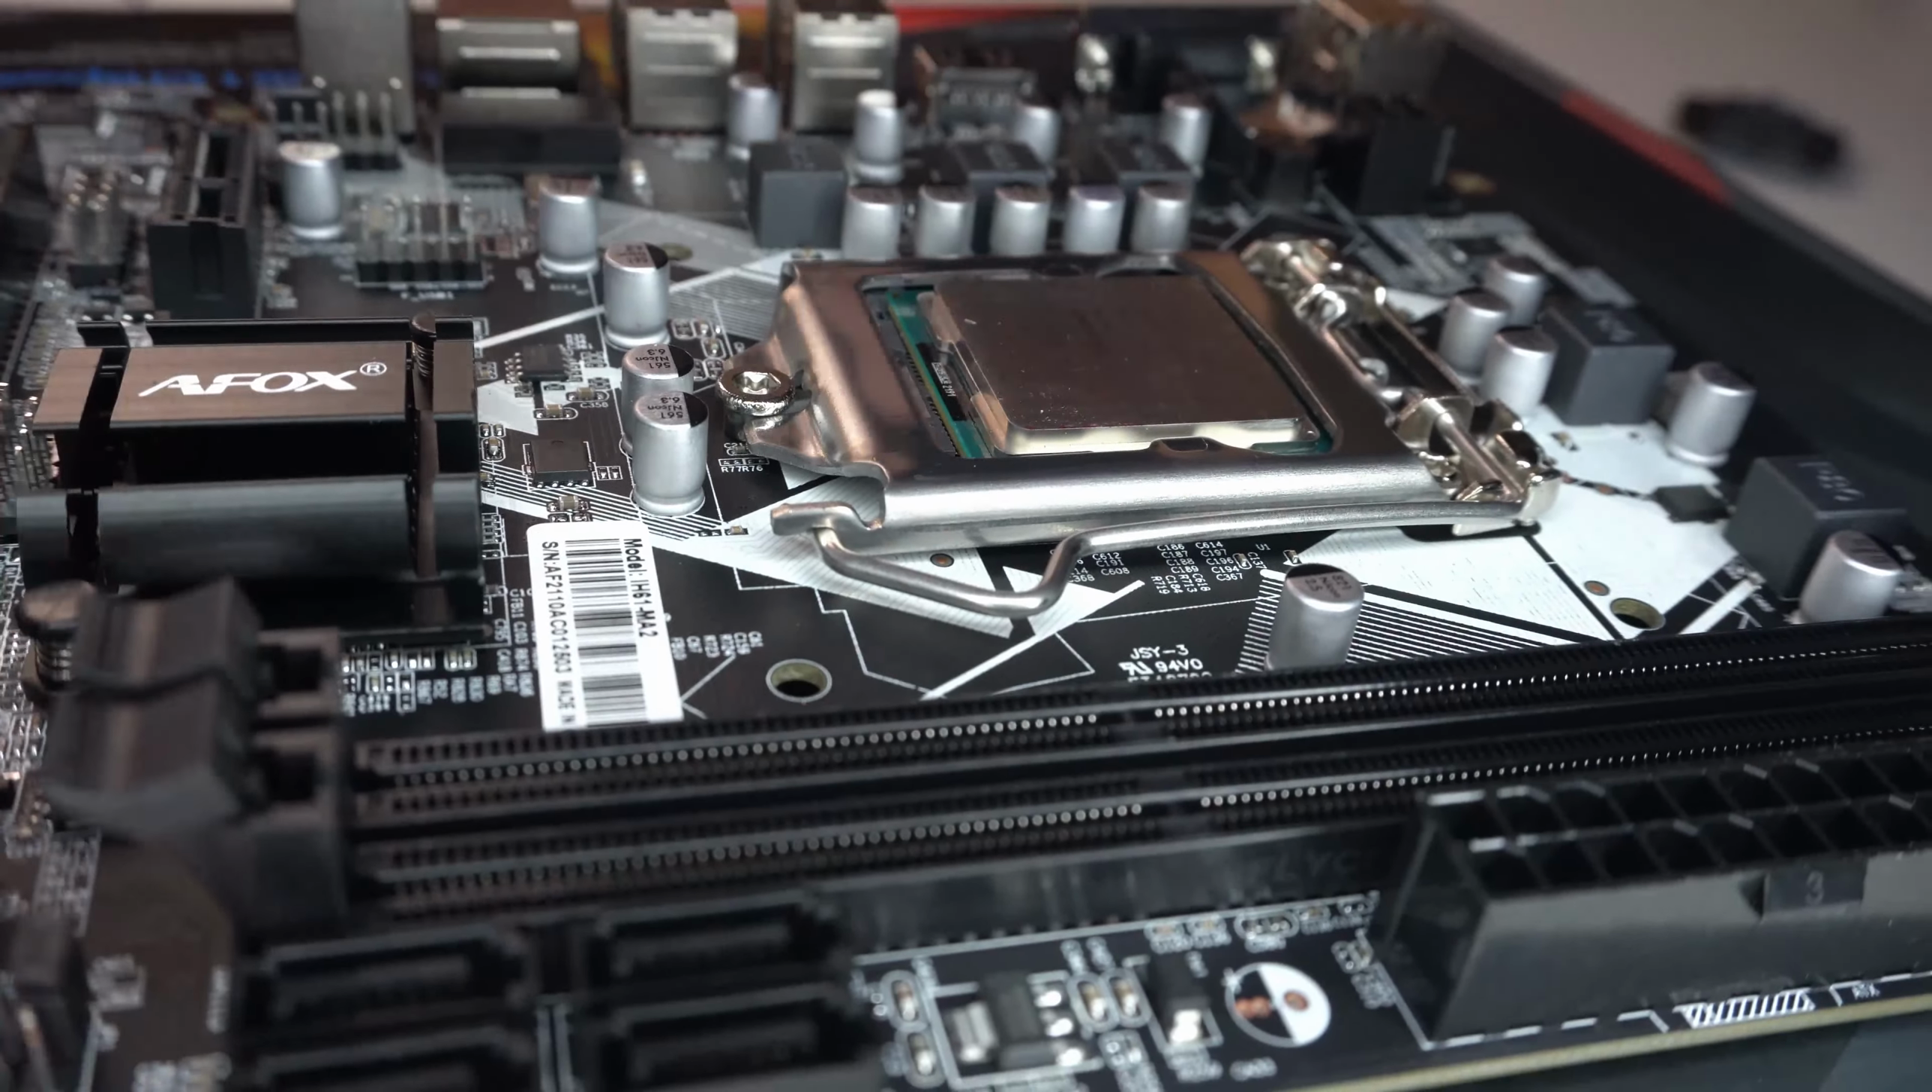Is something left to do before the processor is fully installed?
No.